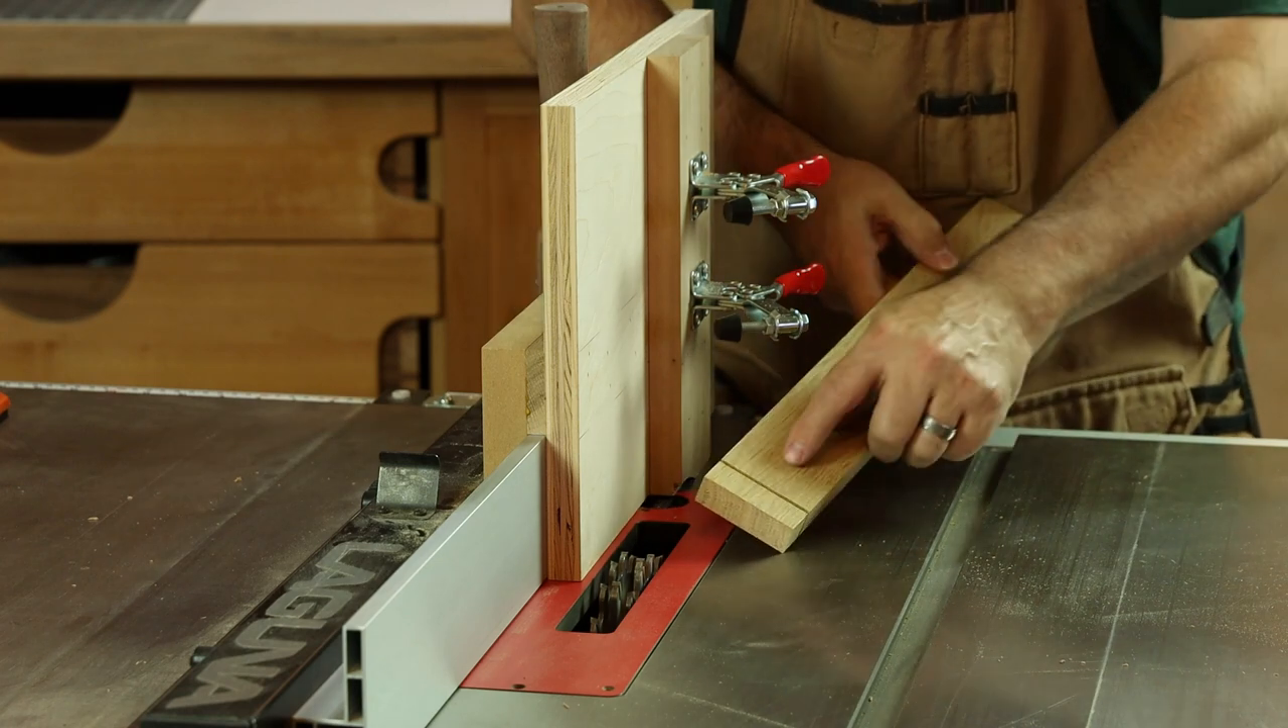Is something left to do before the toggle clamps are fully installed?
No.